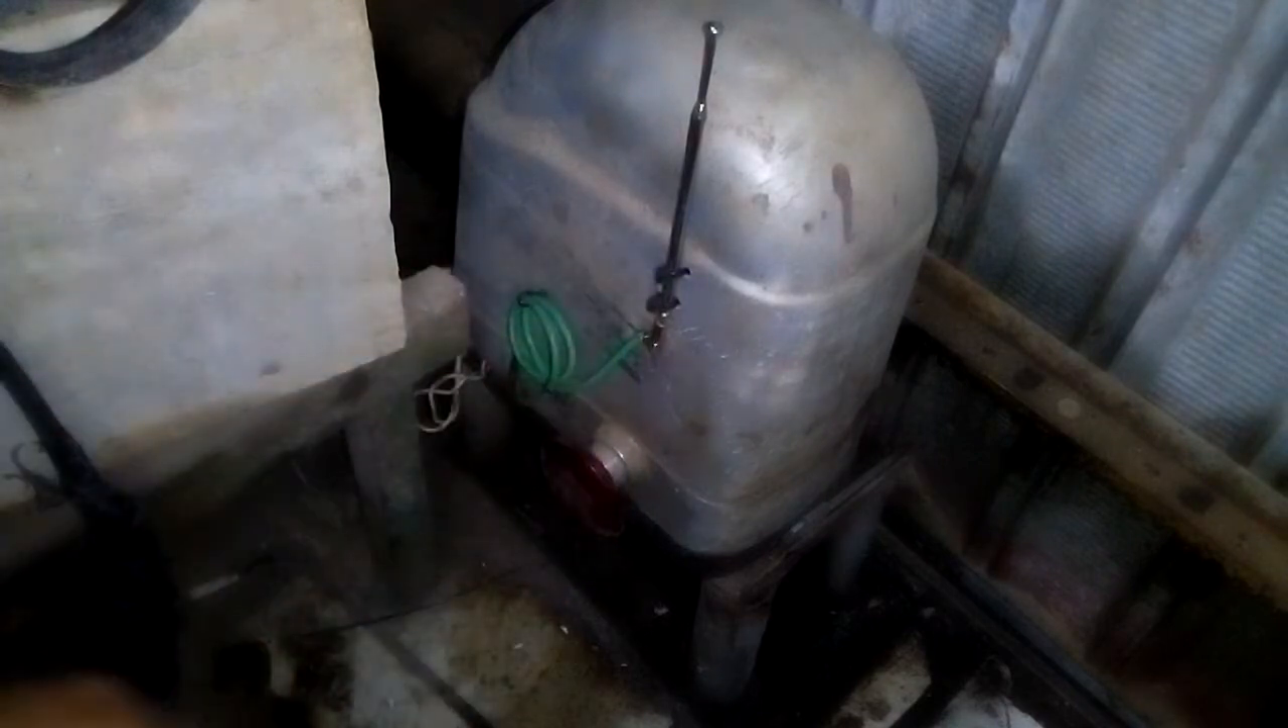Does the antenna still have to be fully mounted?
No.